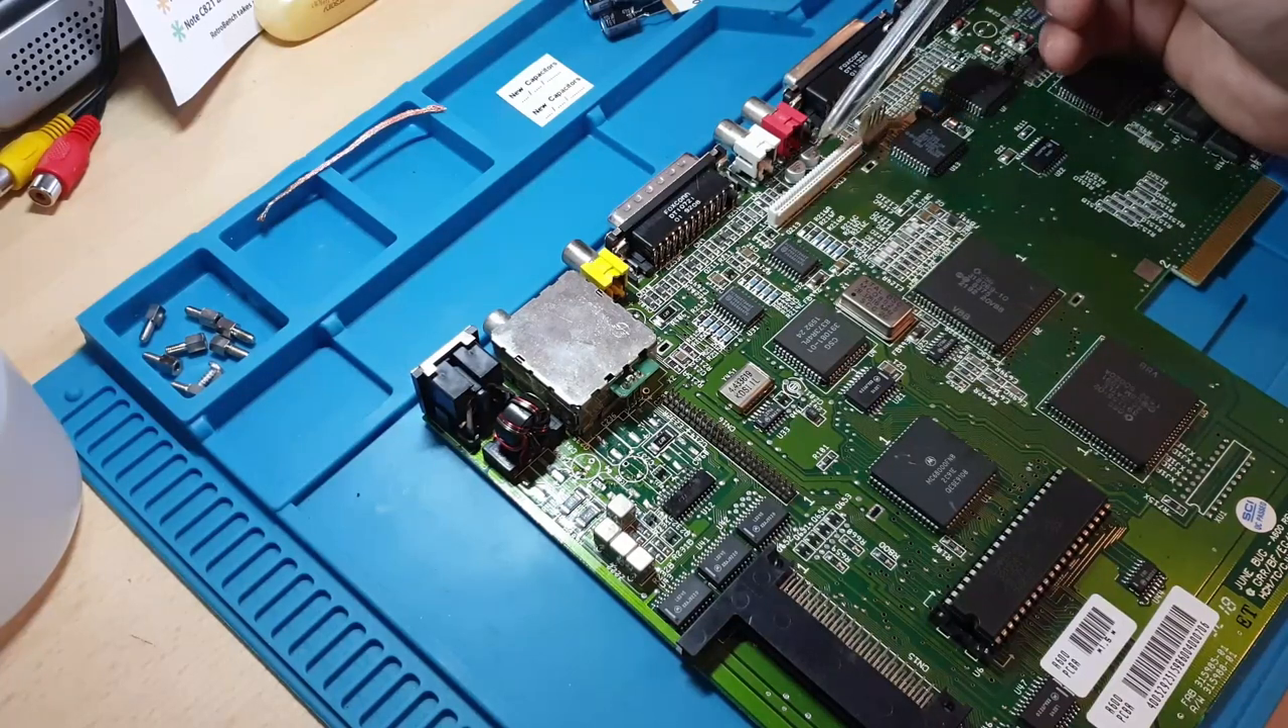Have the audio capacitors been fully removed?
No.